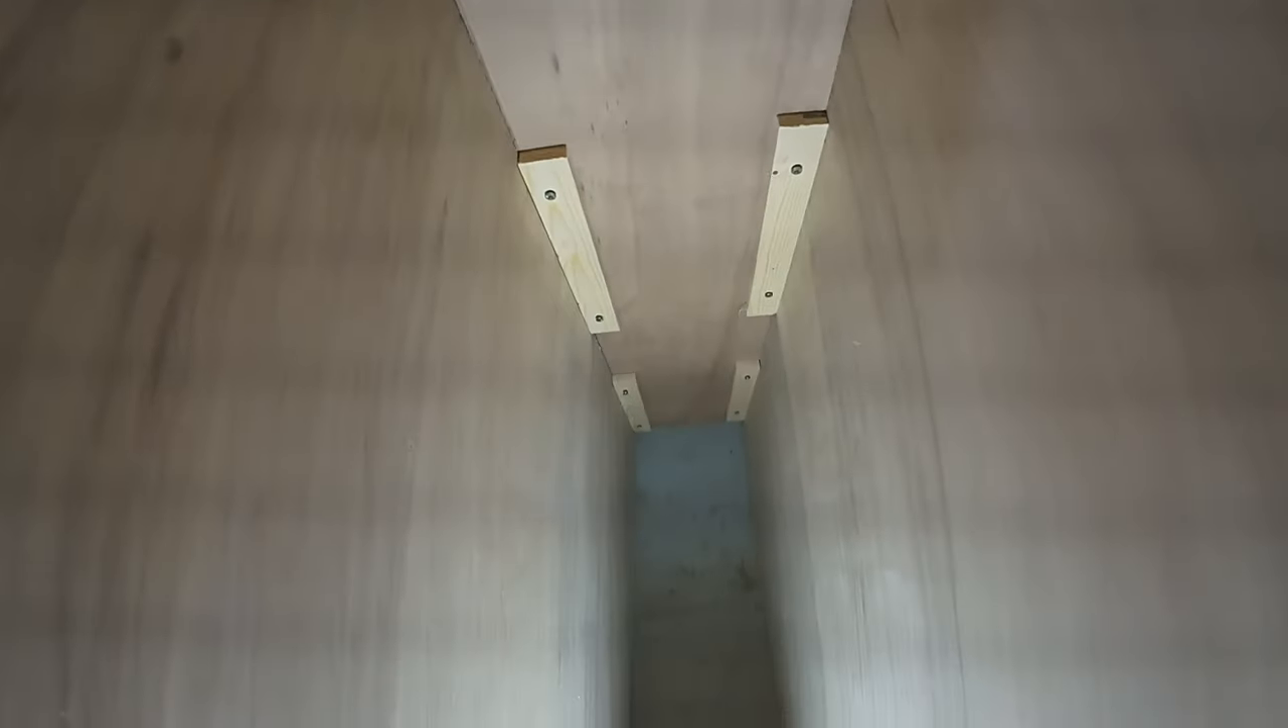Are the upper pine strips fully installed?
Yes.